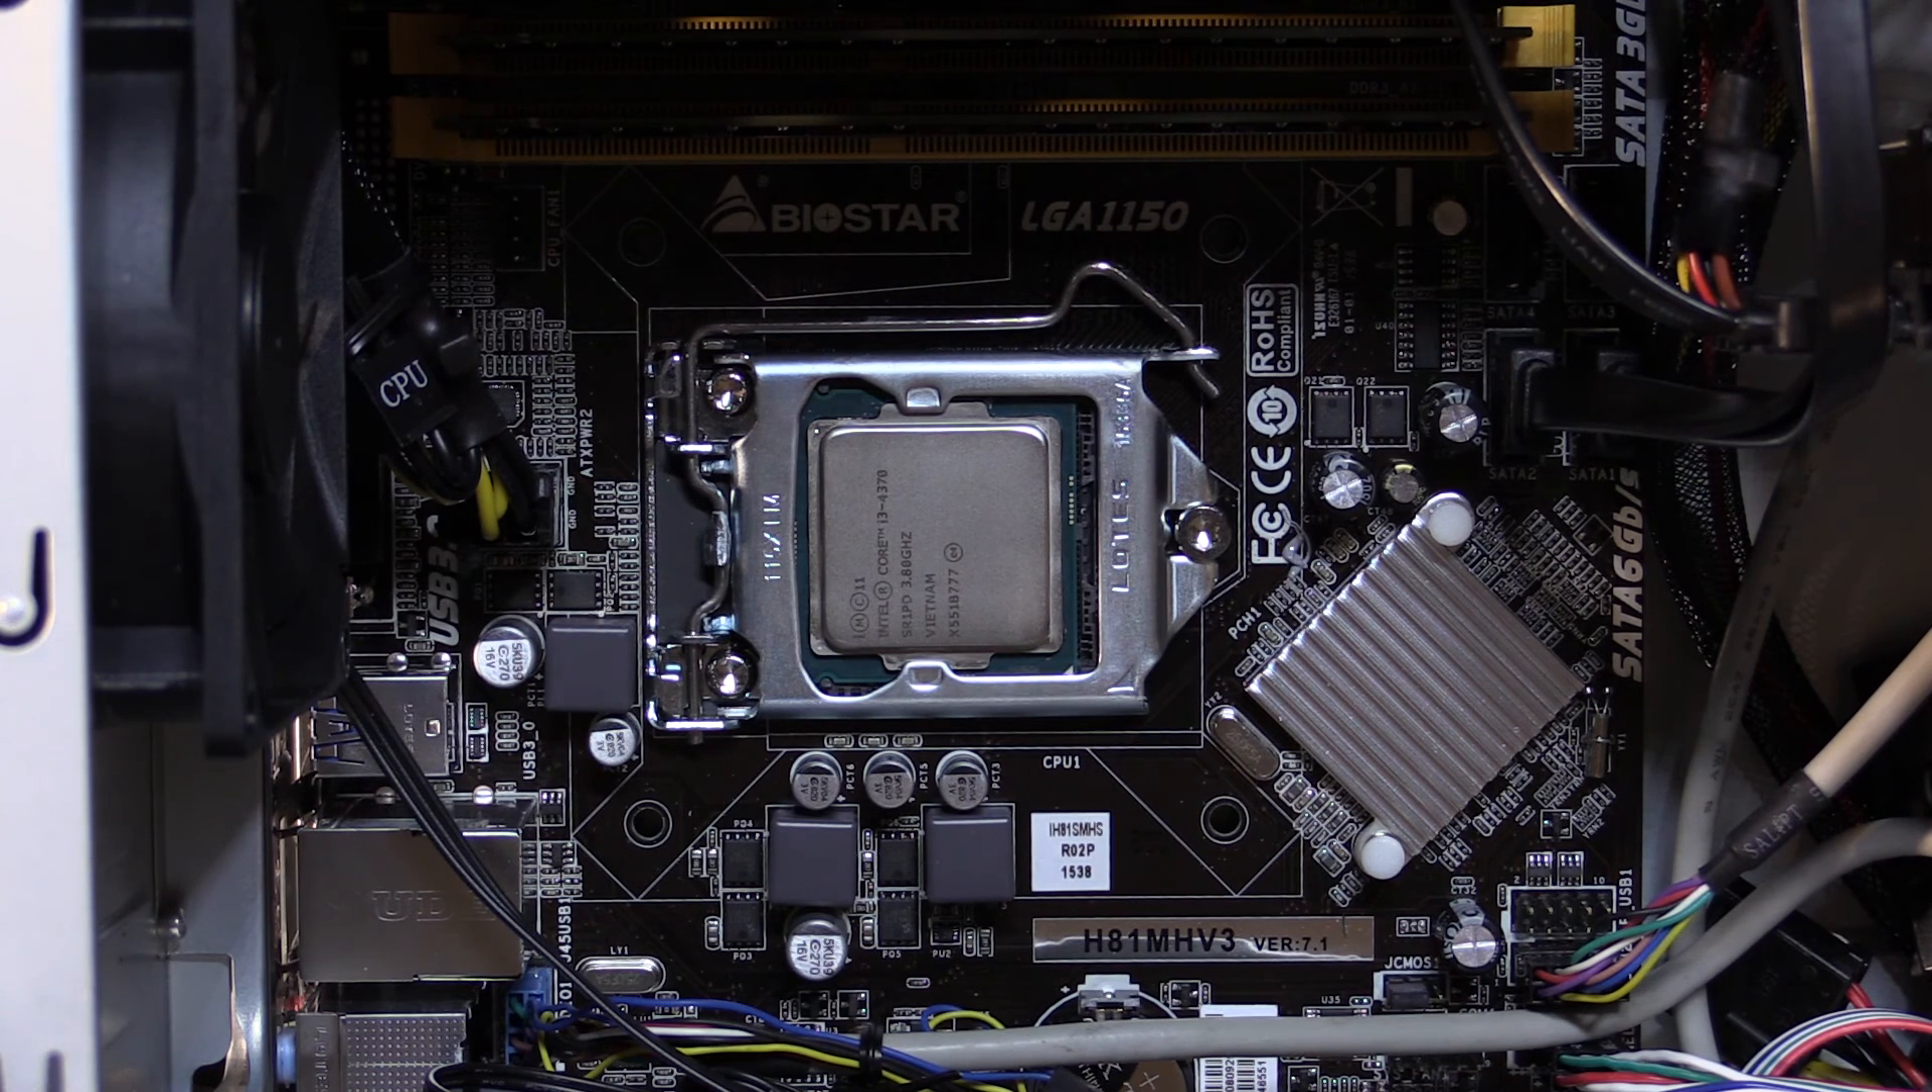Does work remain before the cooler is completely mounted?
Yes.